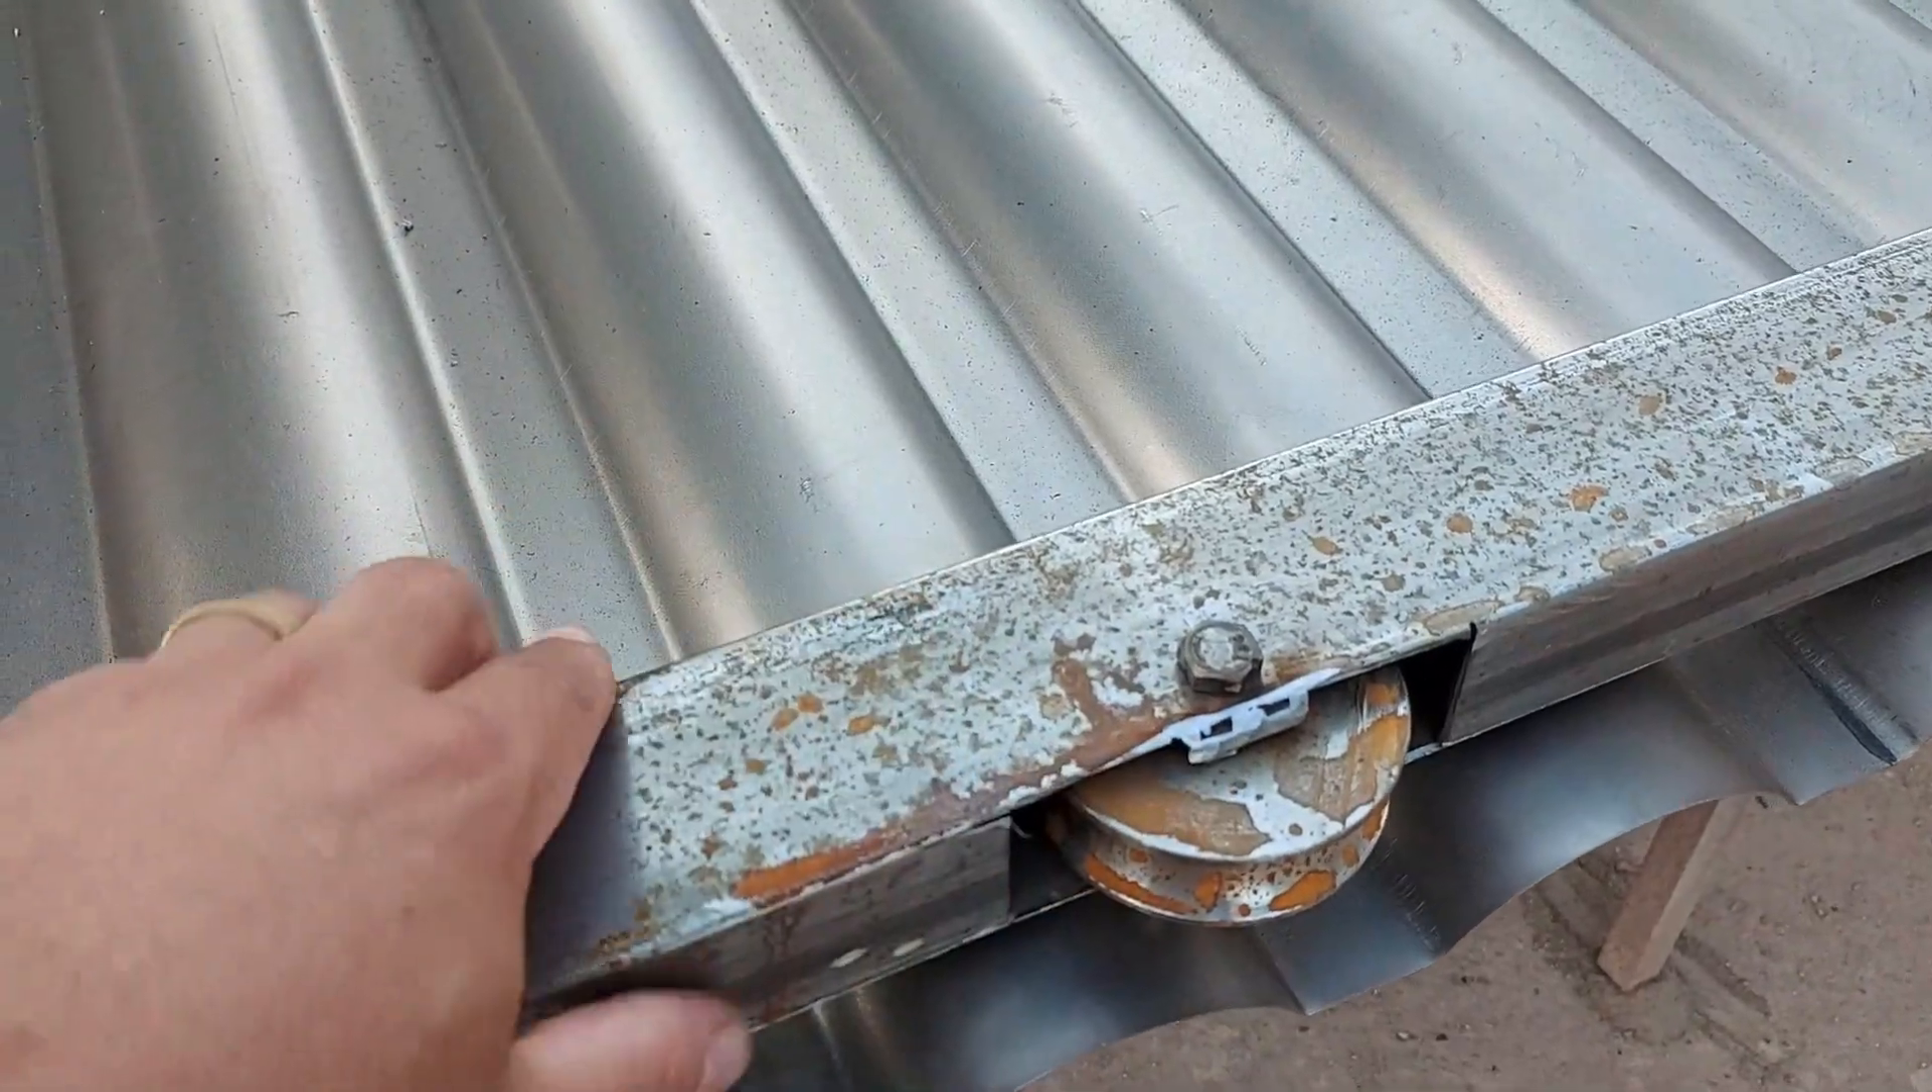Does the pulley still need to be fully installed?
No.